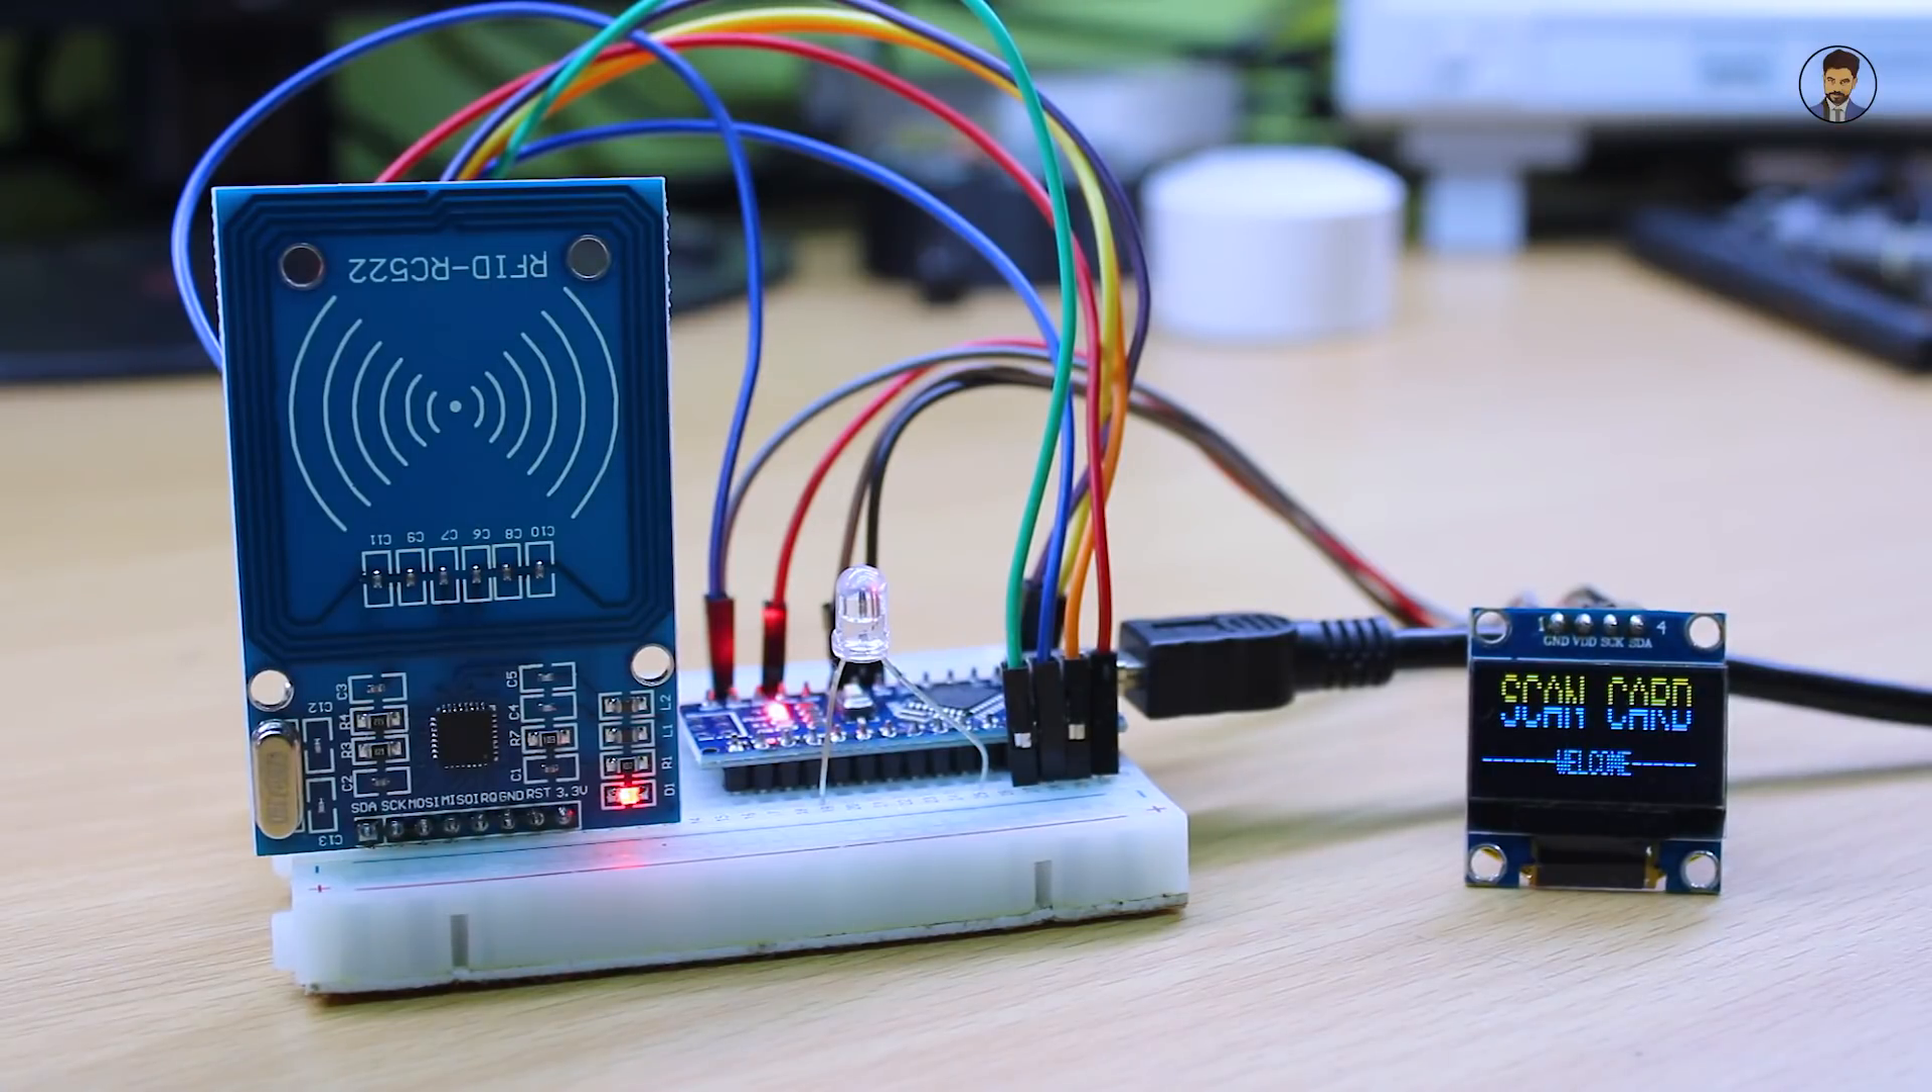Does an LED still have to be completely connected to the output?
No.